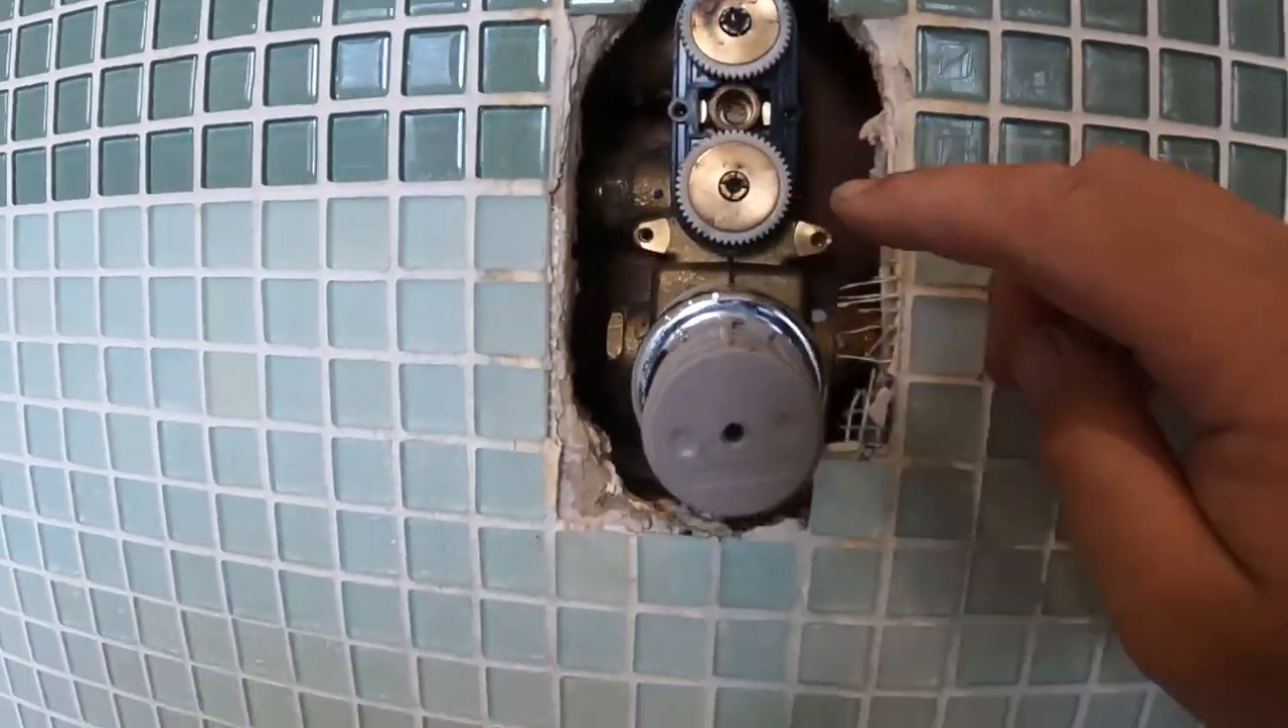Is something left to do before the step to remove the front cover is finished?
No.